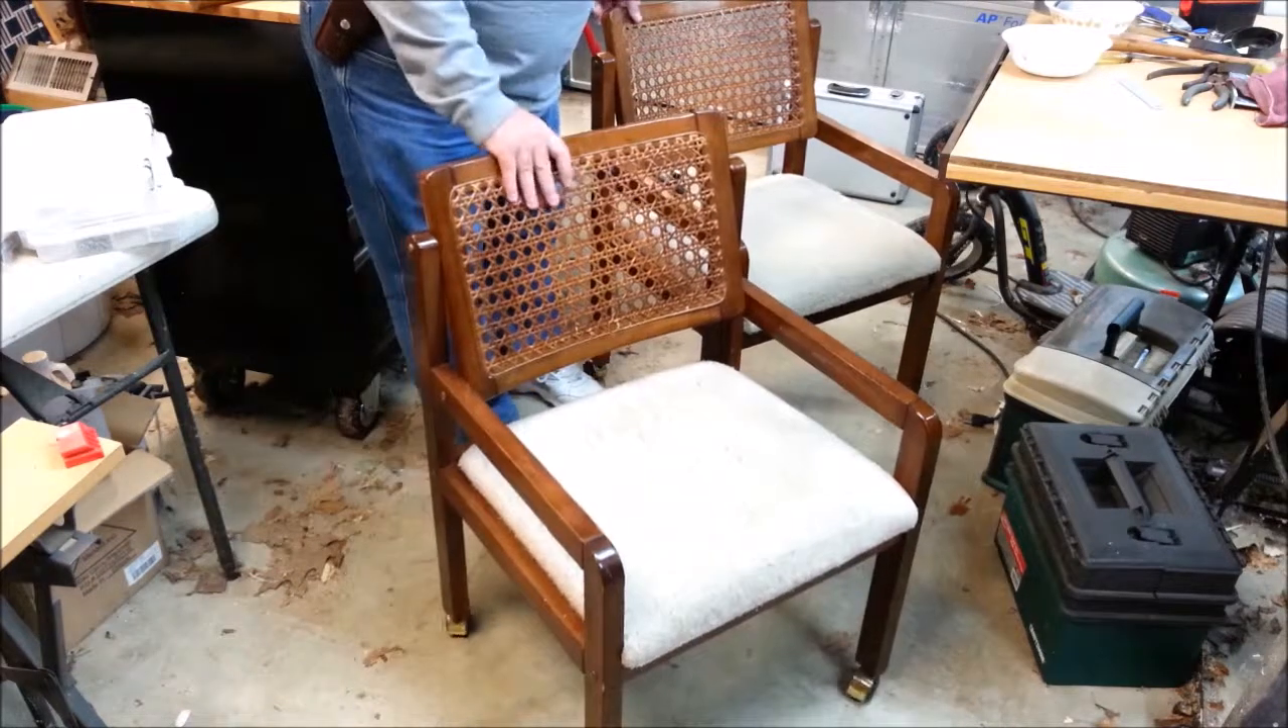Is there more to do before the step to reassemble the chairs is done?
No.